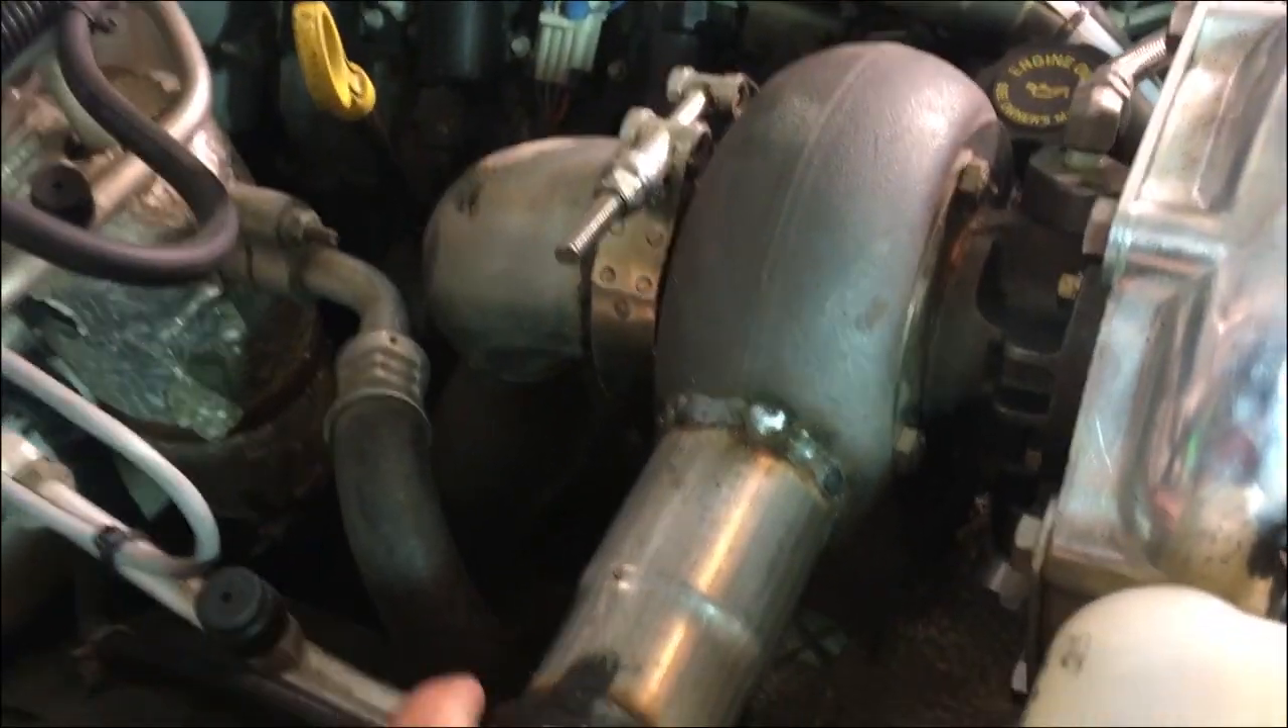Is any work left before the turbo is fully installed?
No.